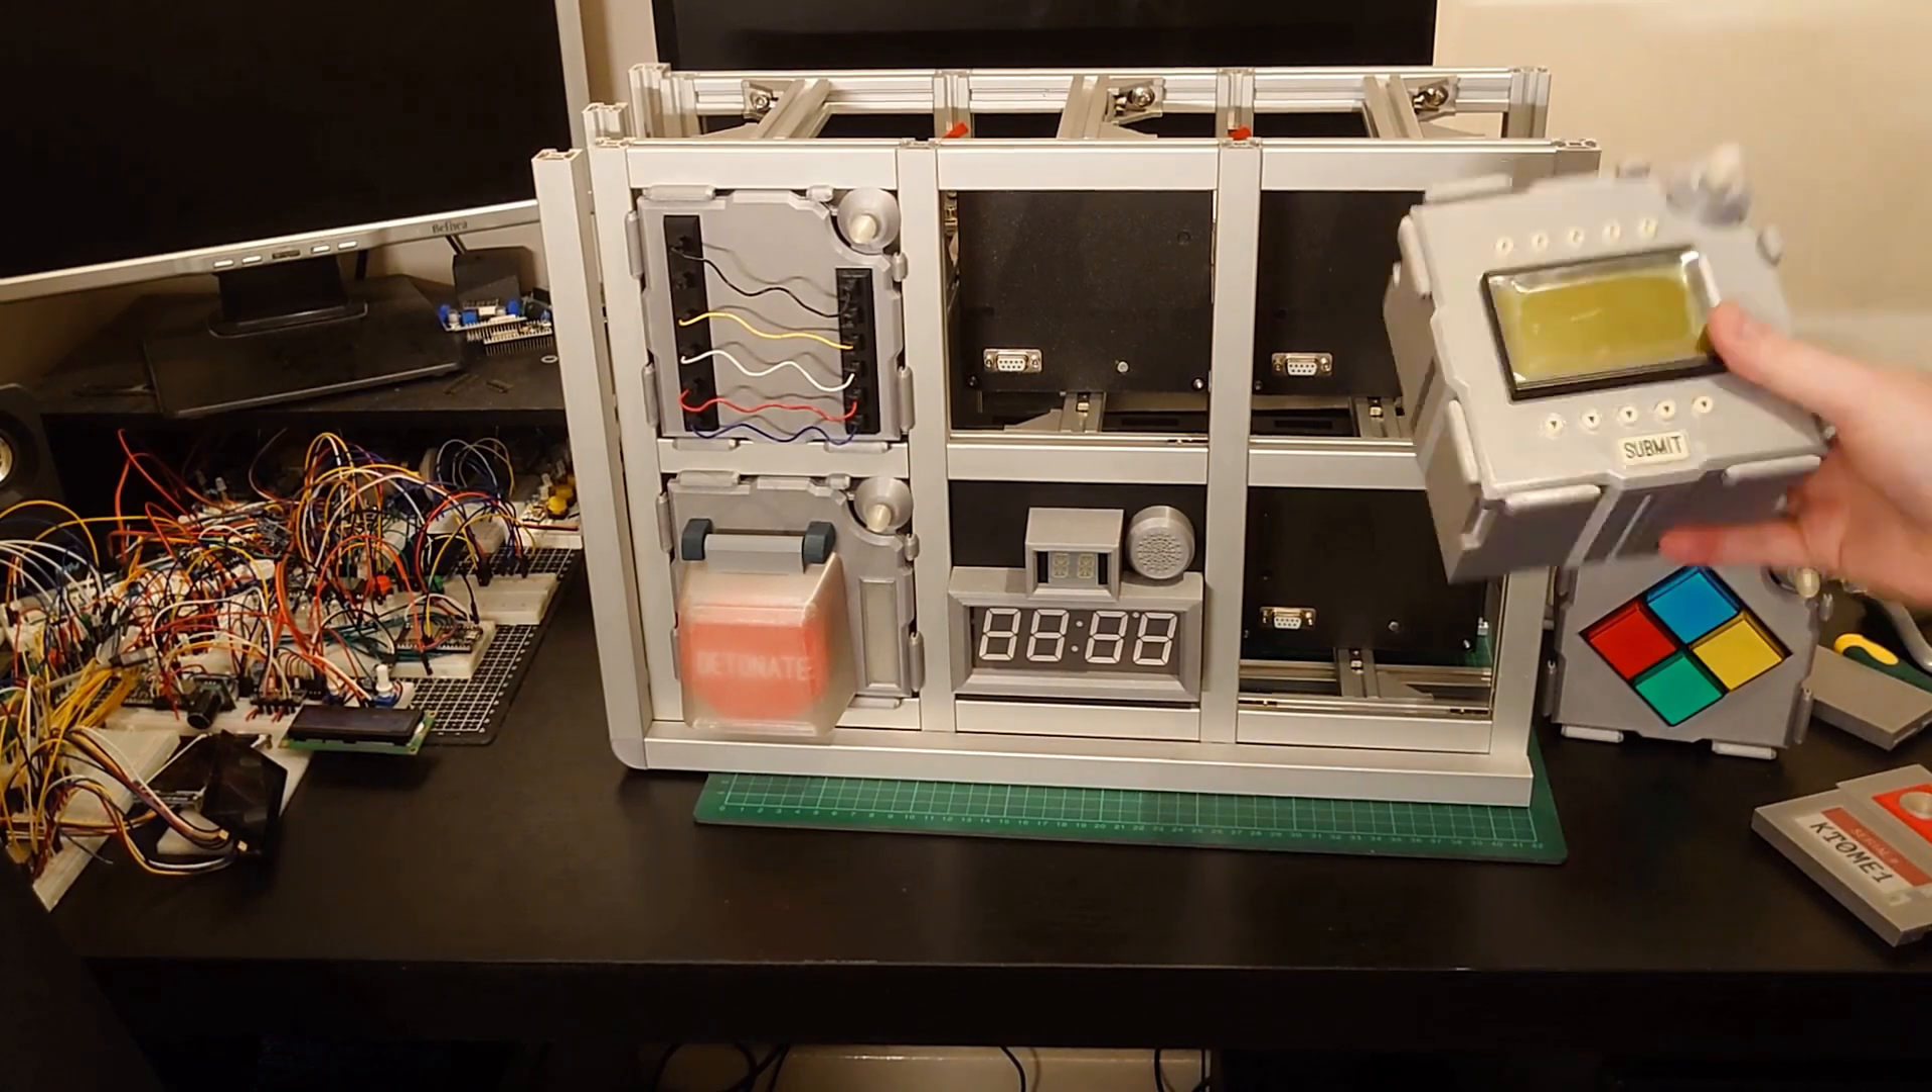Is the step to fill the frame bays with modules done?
No.